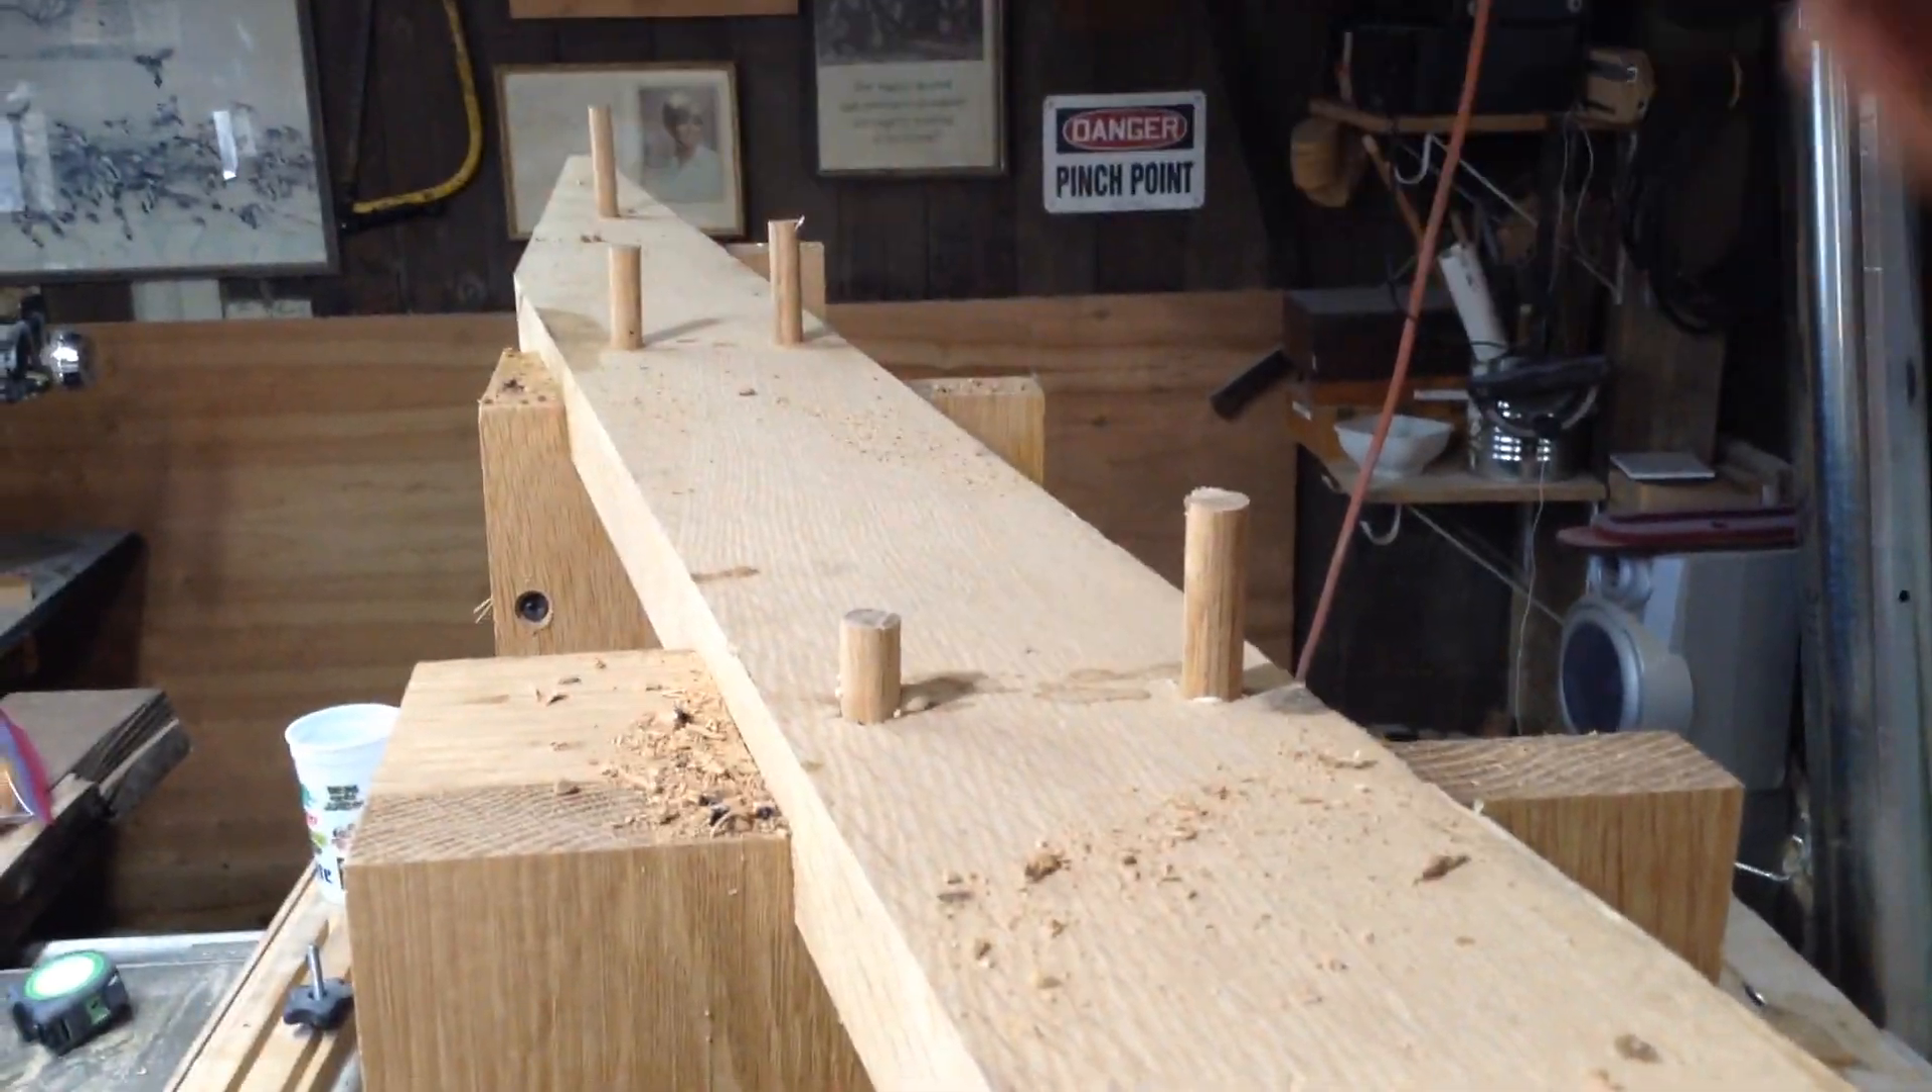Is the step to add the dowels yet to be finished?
No.